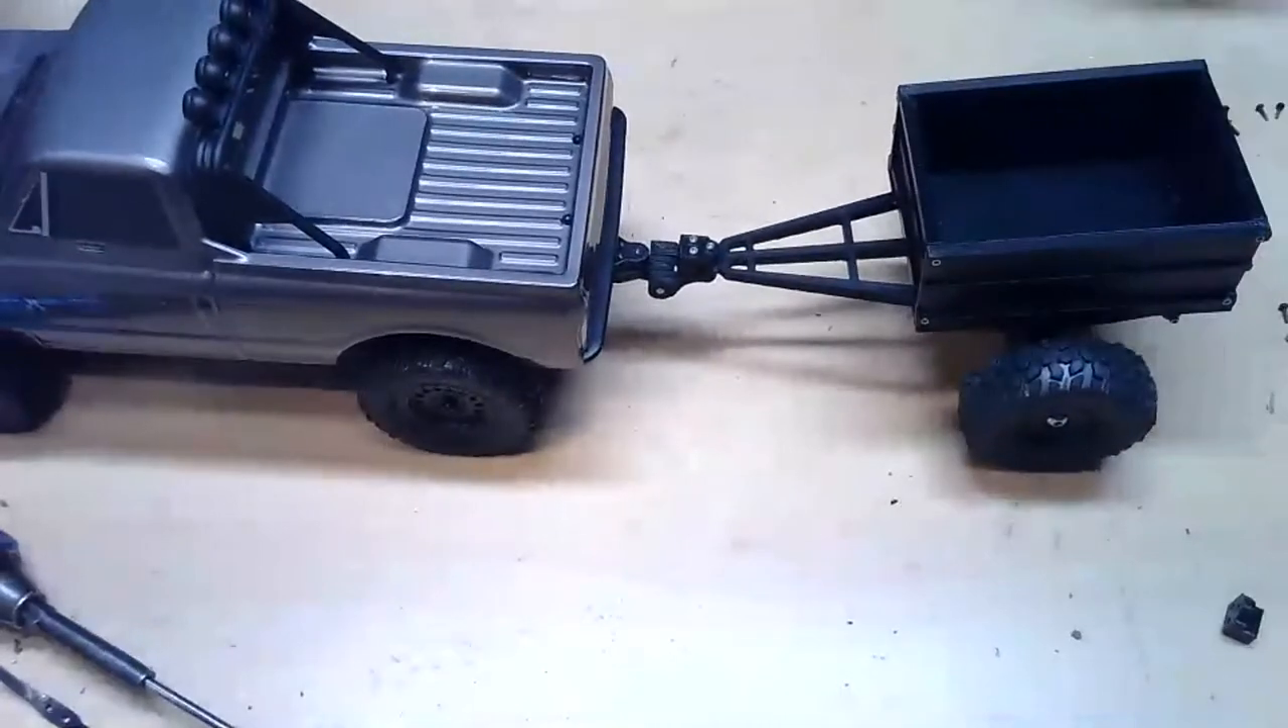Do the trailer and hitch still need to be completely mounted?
No.